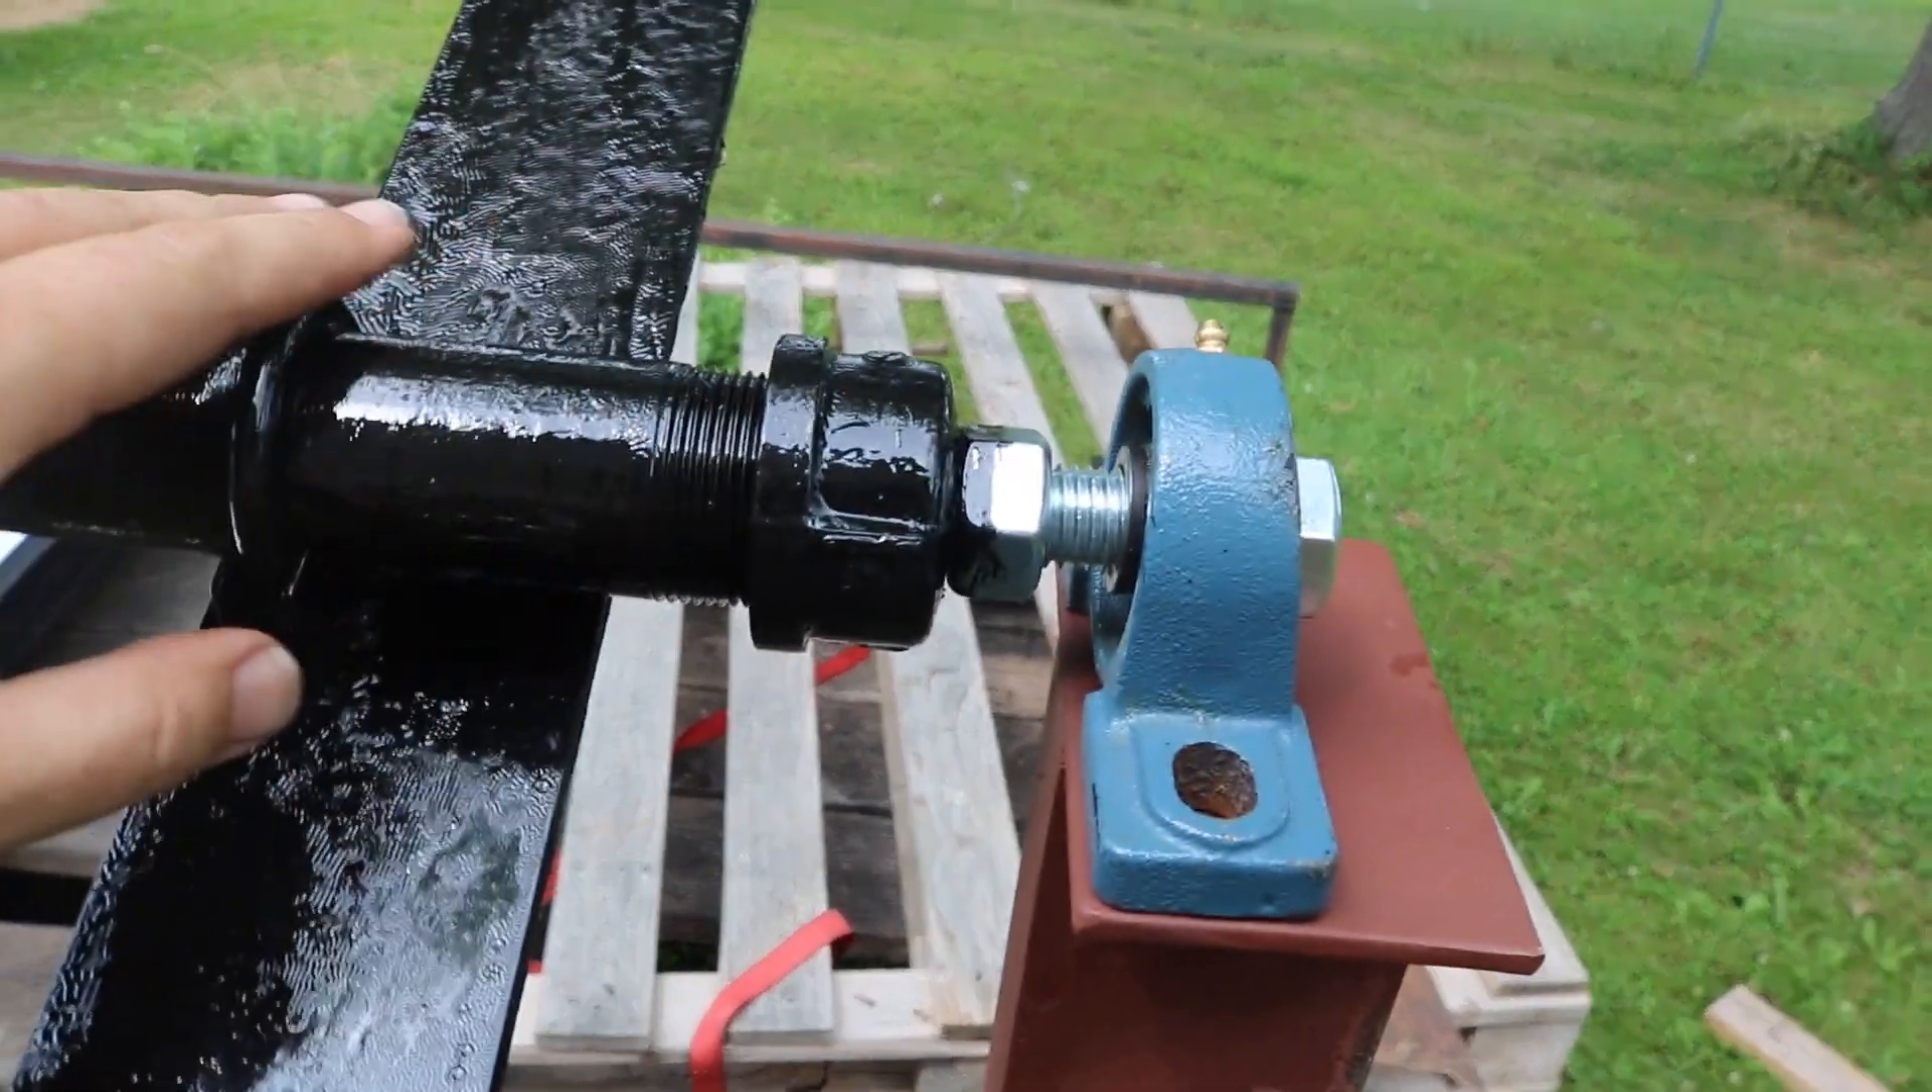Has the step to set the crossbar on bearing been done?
Yes.